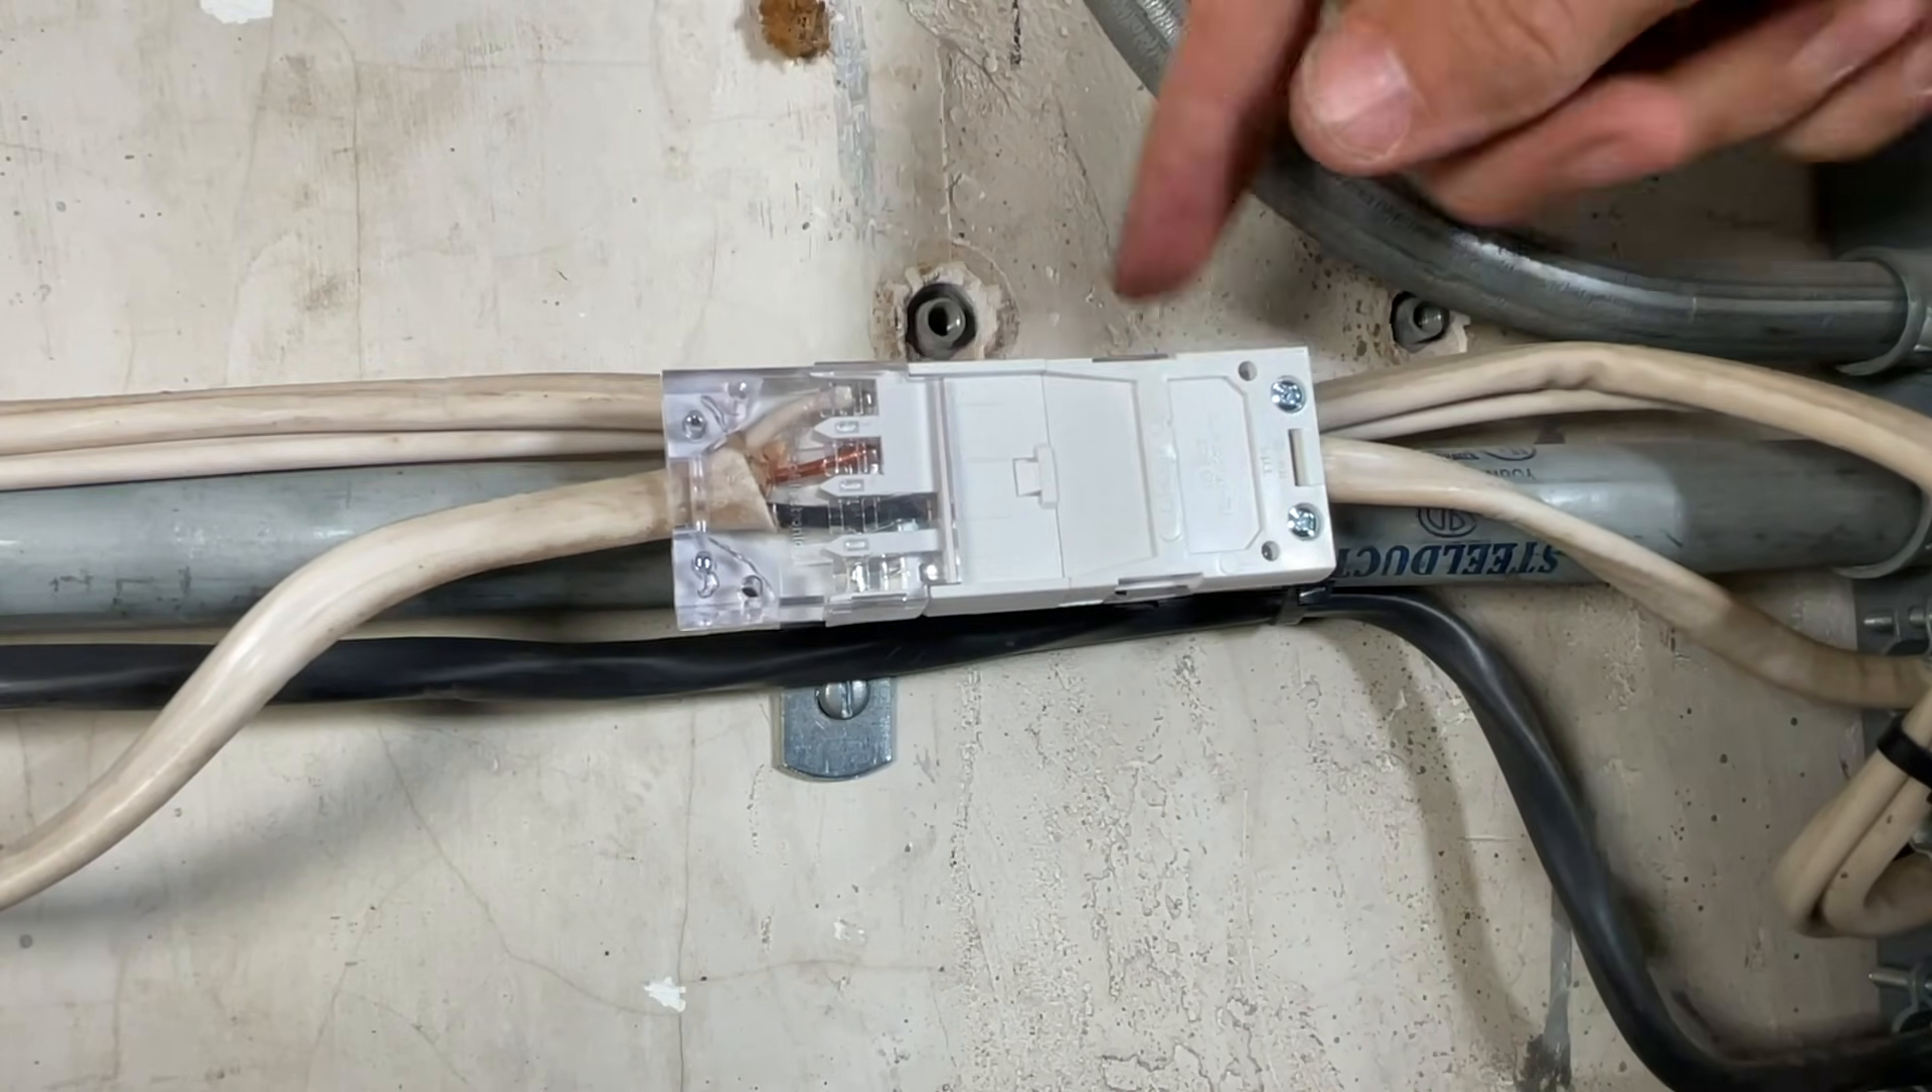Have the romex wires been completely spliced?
Yes.